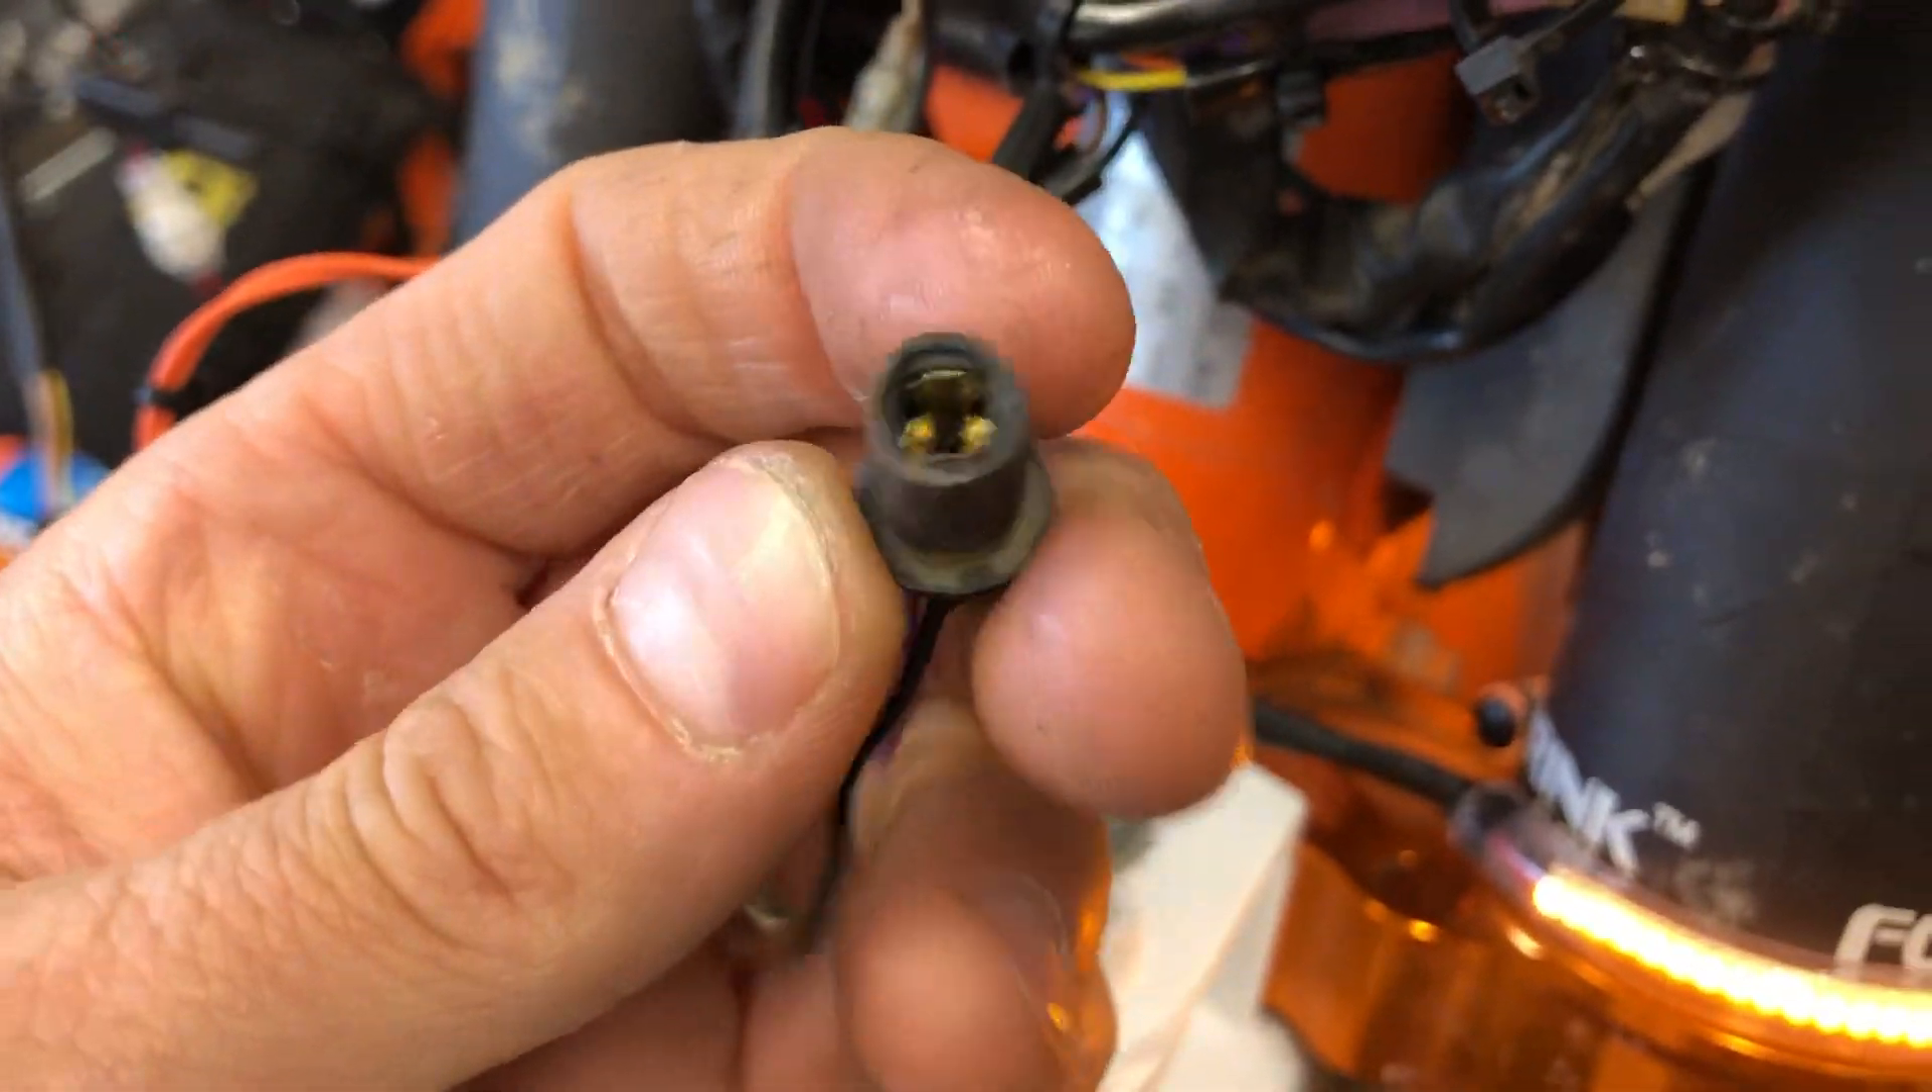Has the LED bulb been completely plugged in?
No.